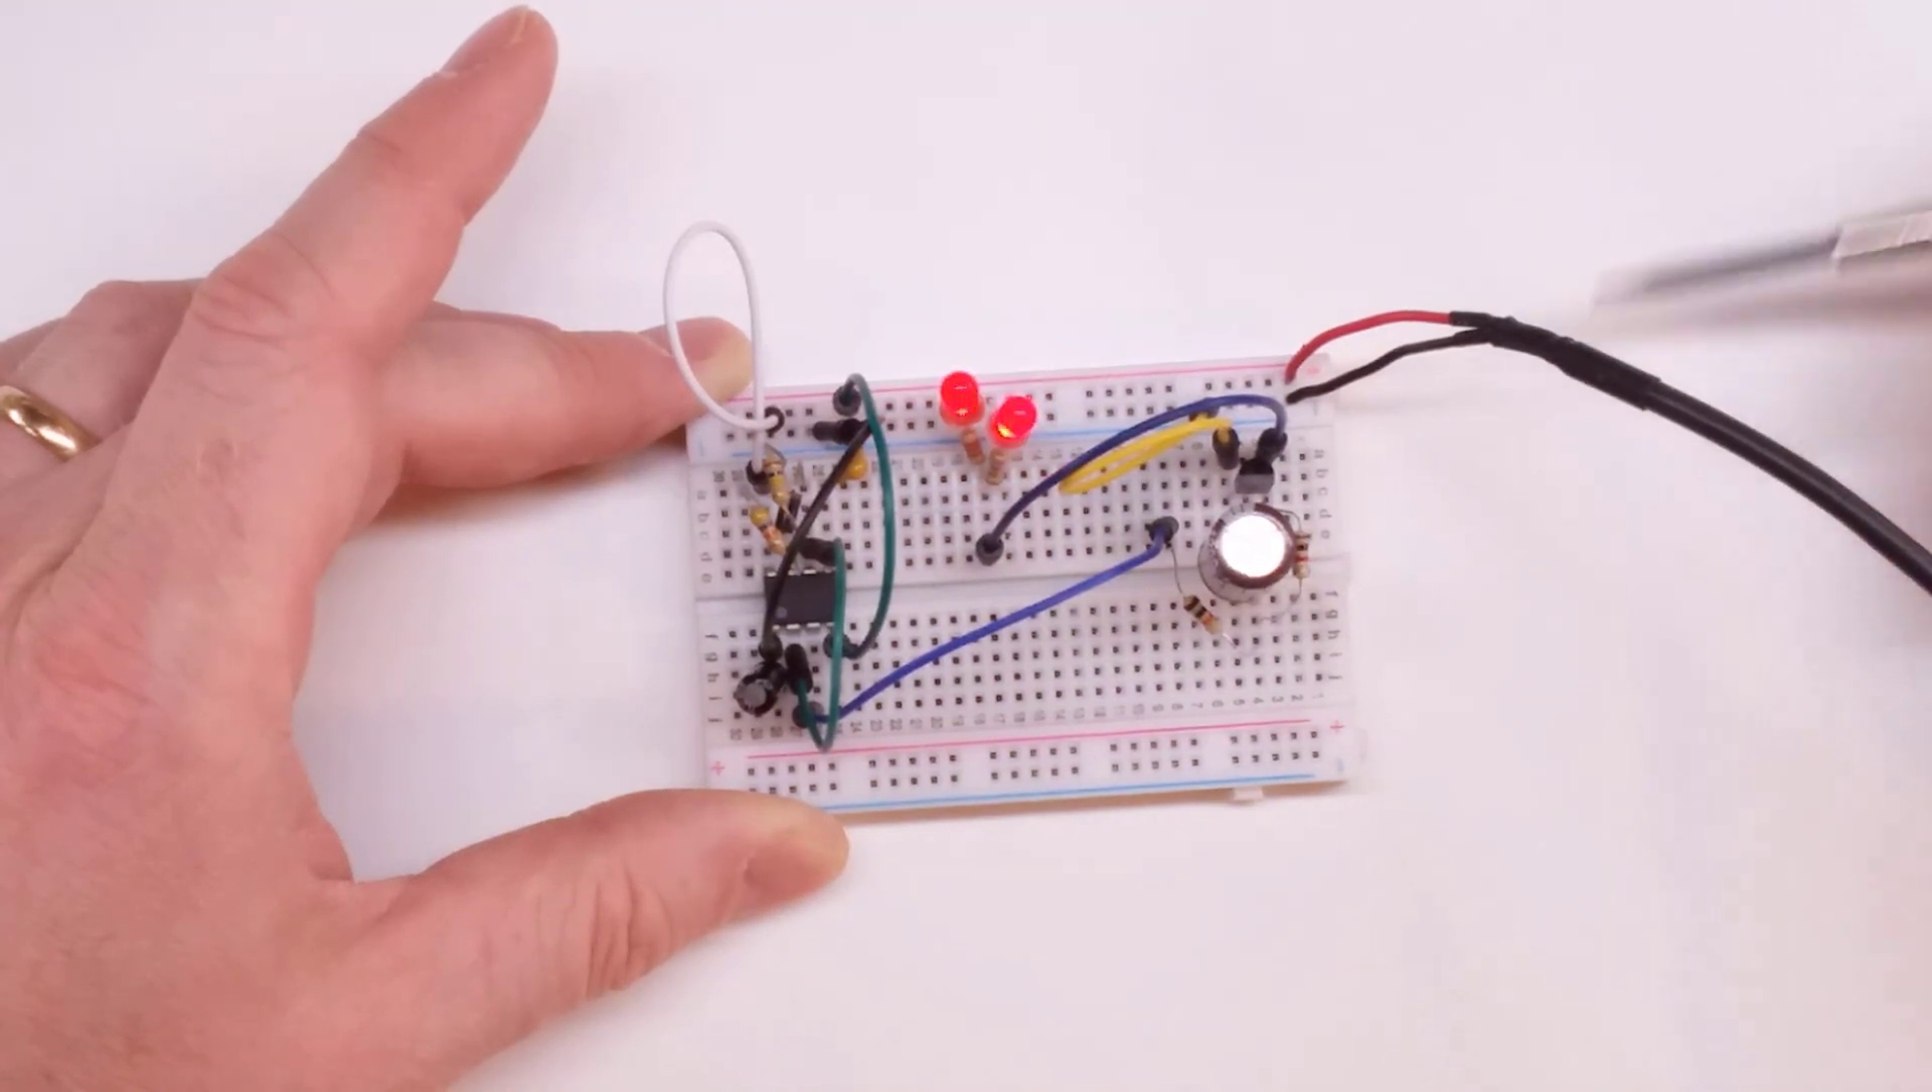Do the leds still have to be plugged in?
No.